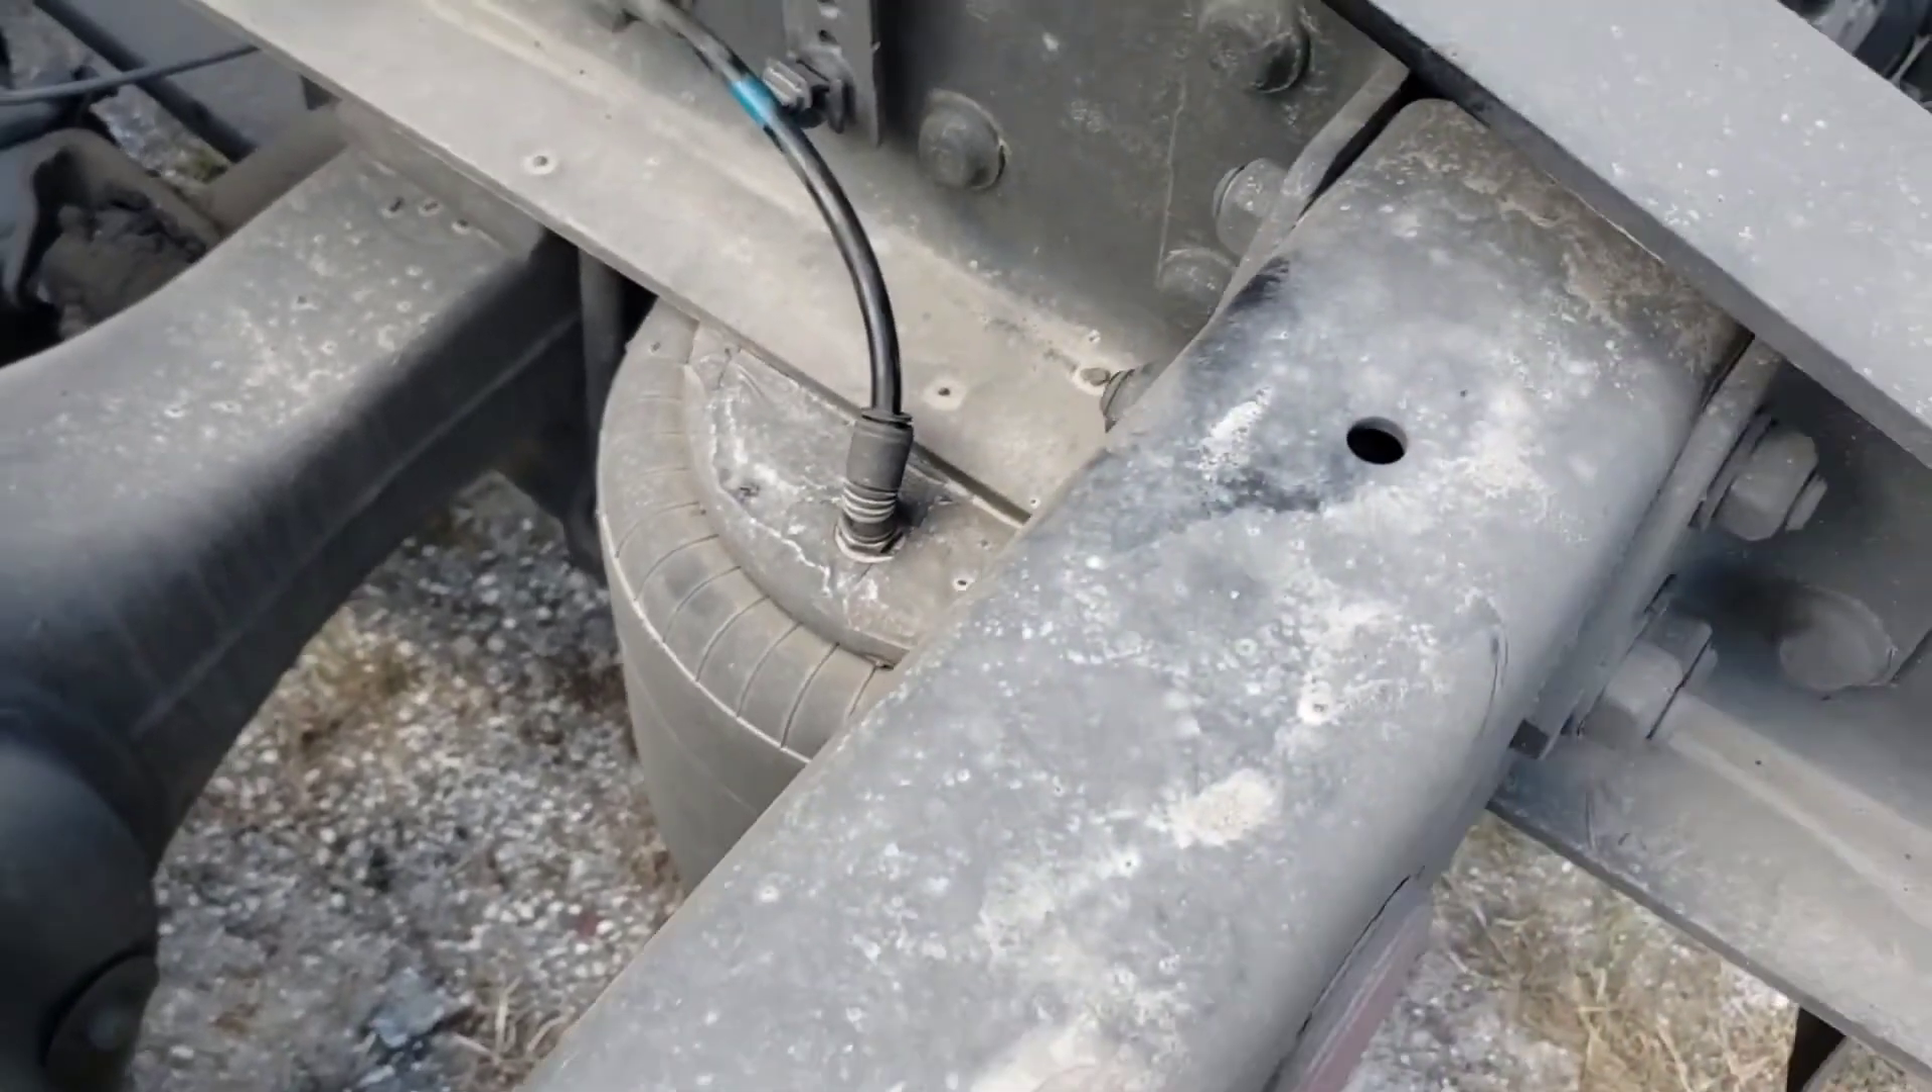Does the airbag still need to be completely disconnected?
Yes.